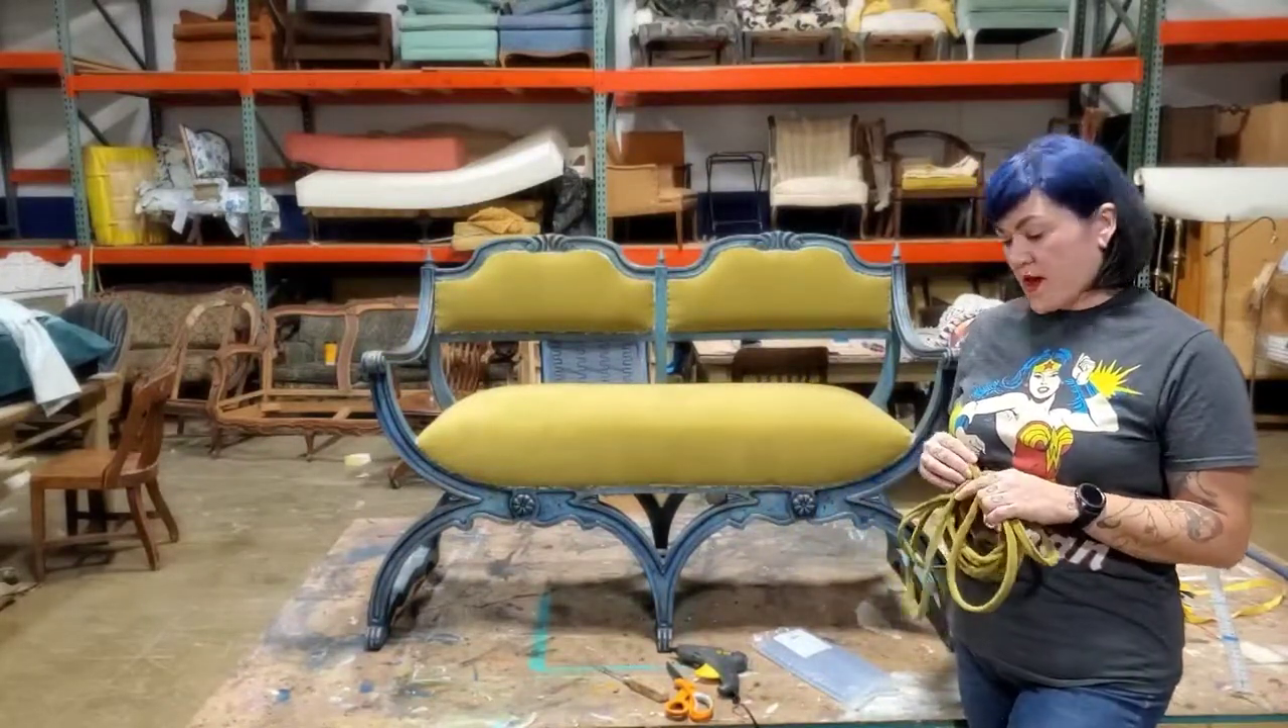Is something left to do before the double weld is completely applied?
Yes.